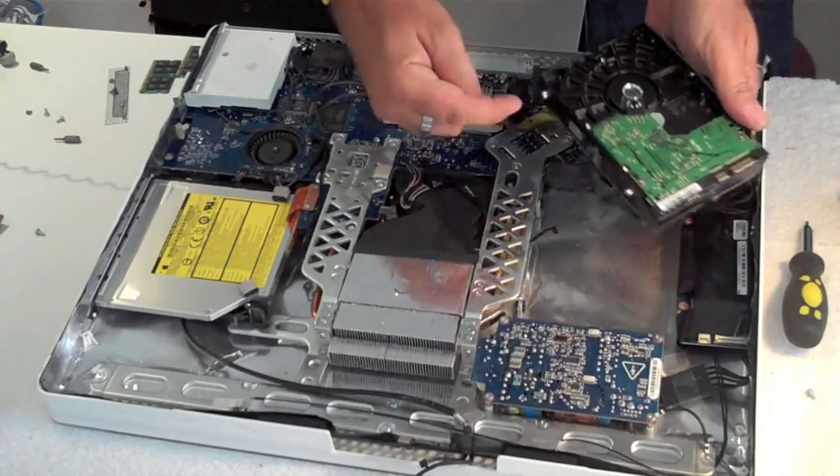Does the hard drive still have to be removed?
No.